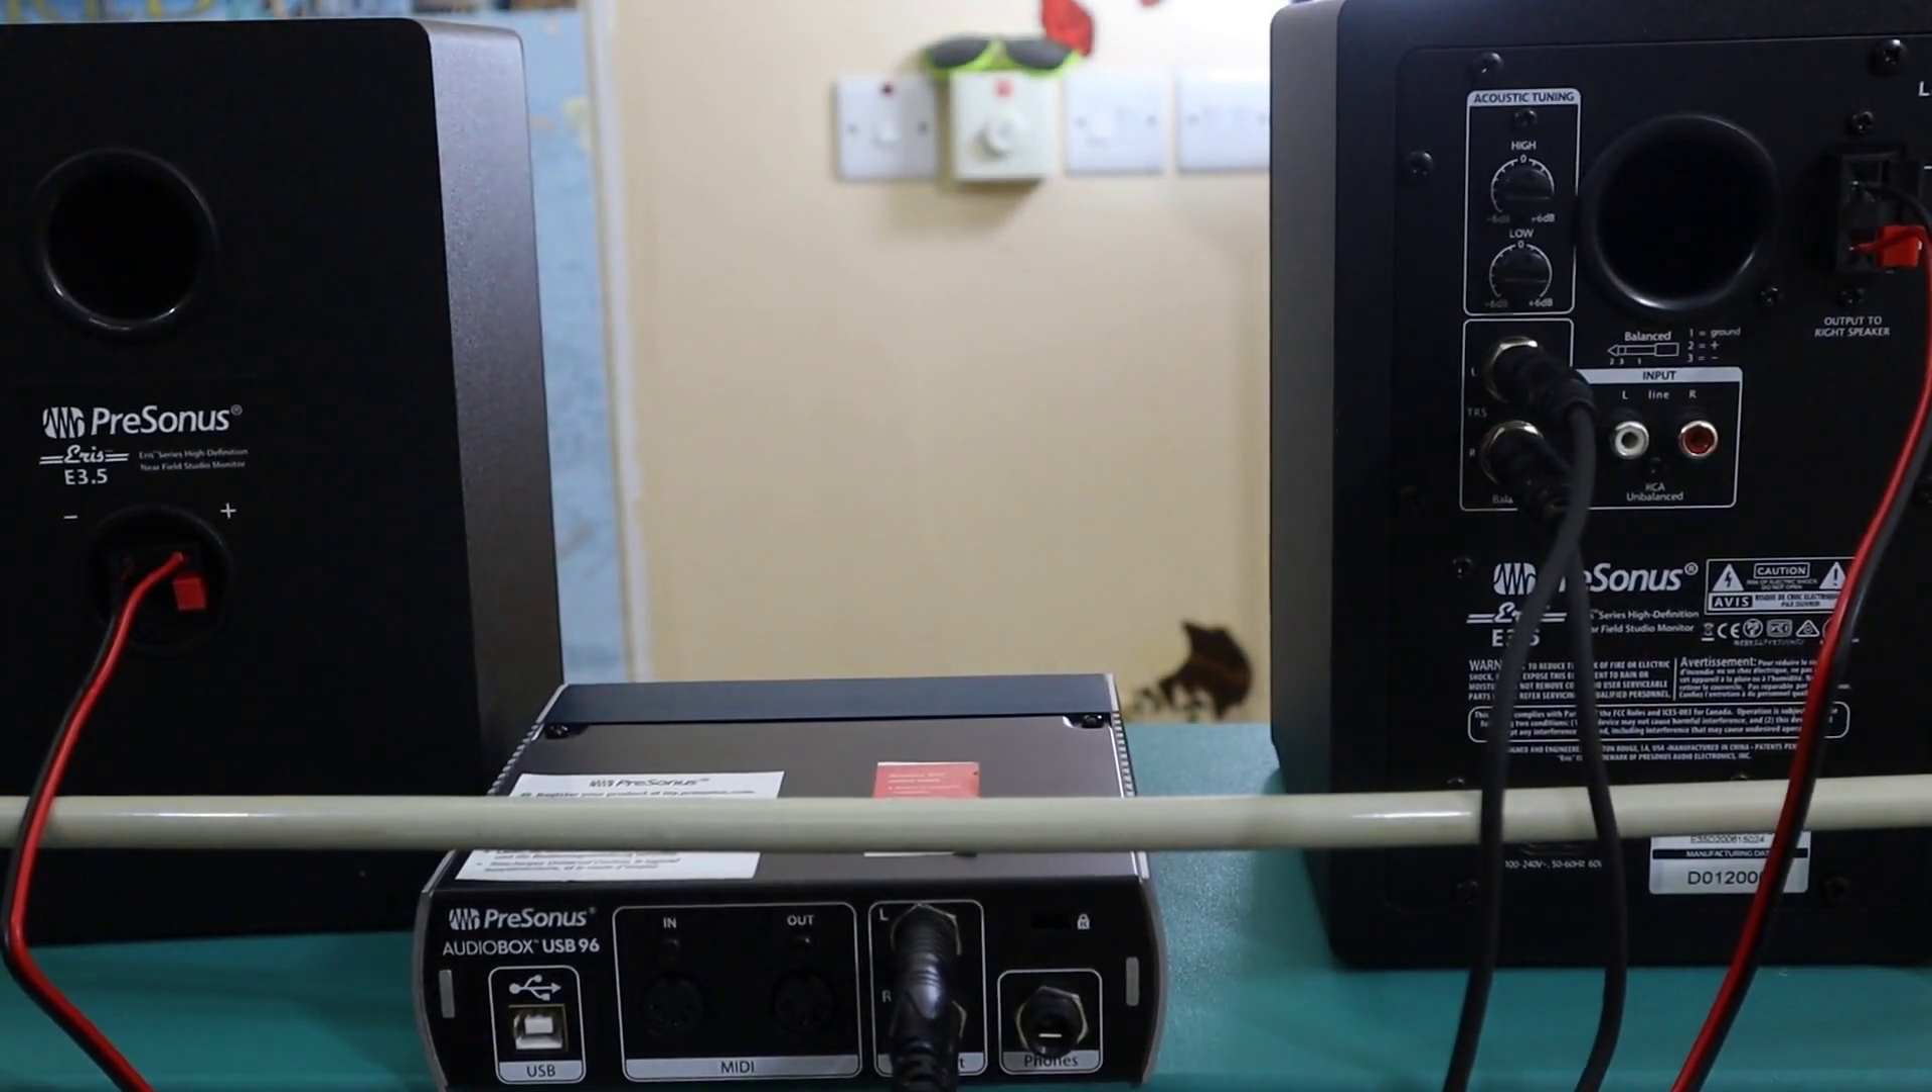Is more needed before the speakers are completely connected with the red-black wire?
No.